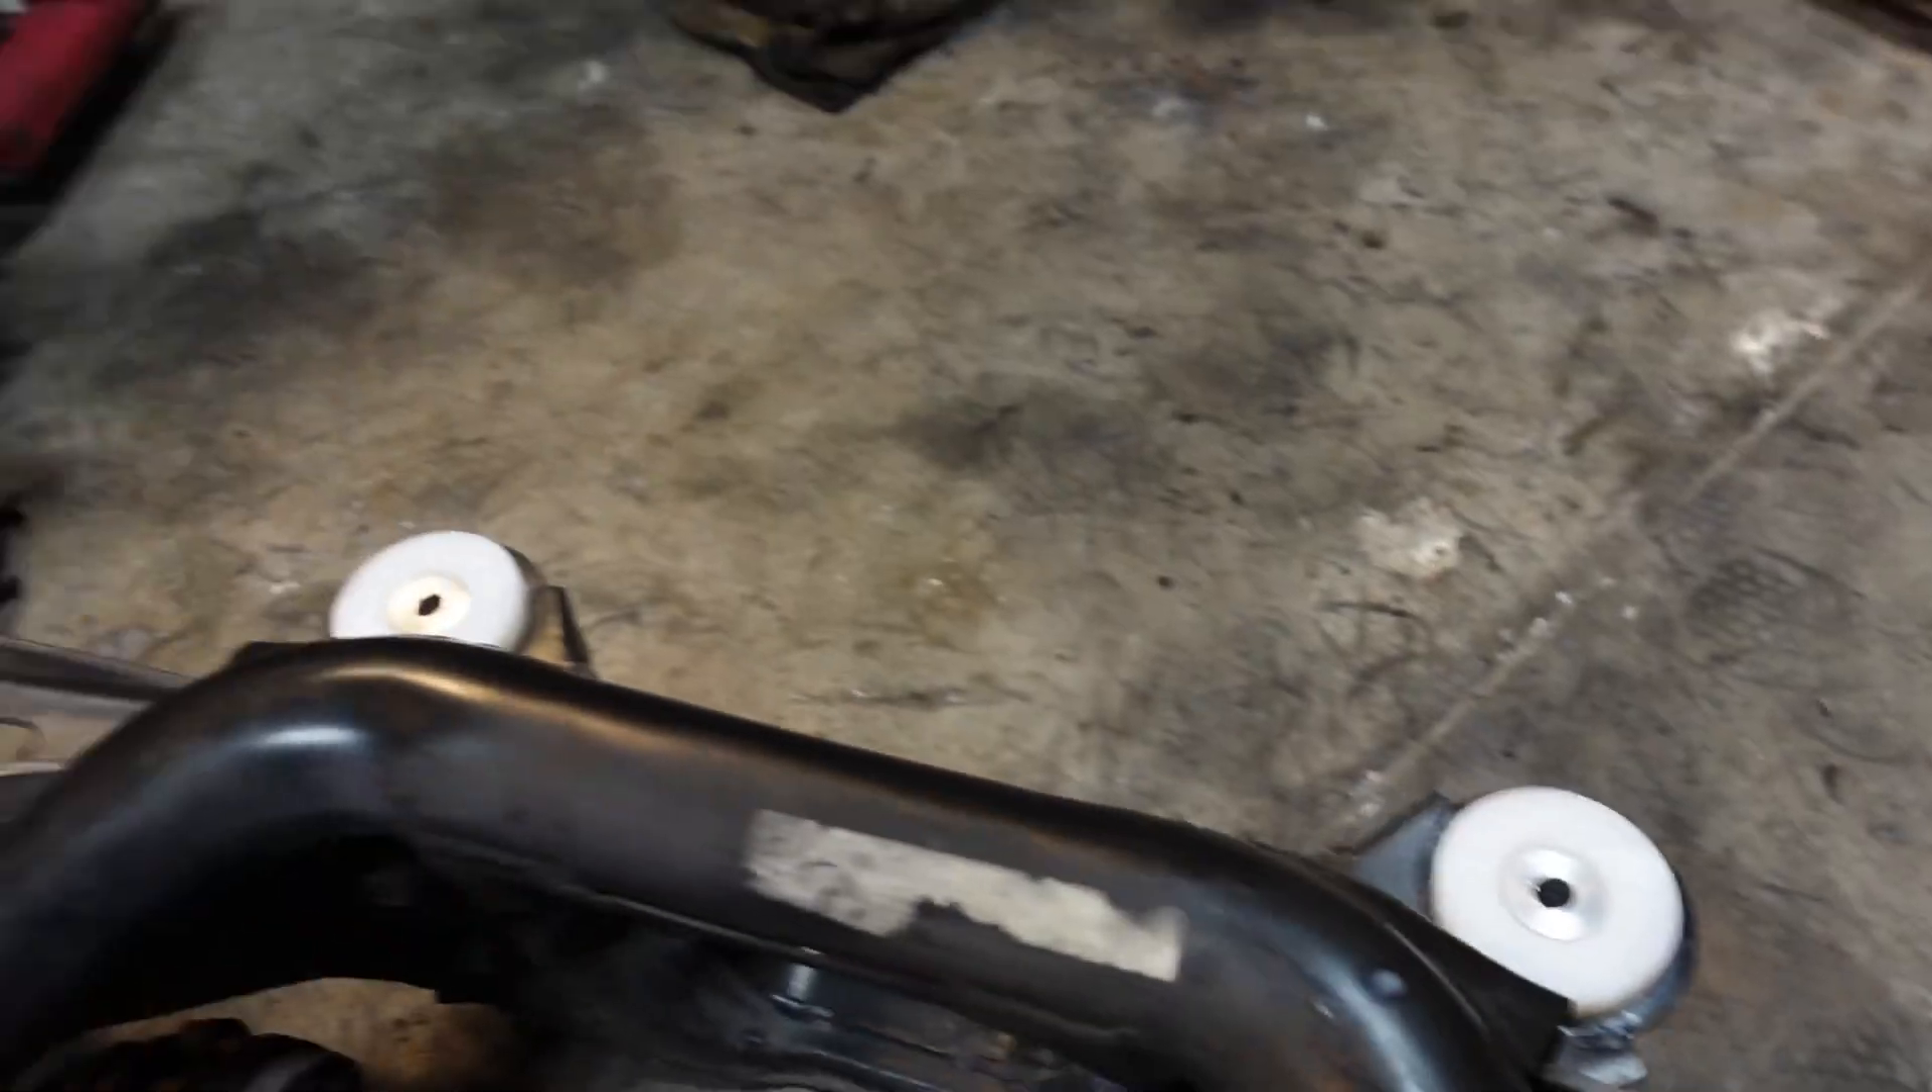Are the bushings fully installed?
Yes.